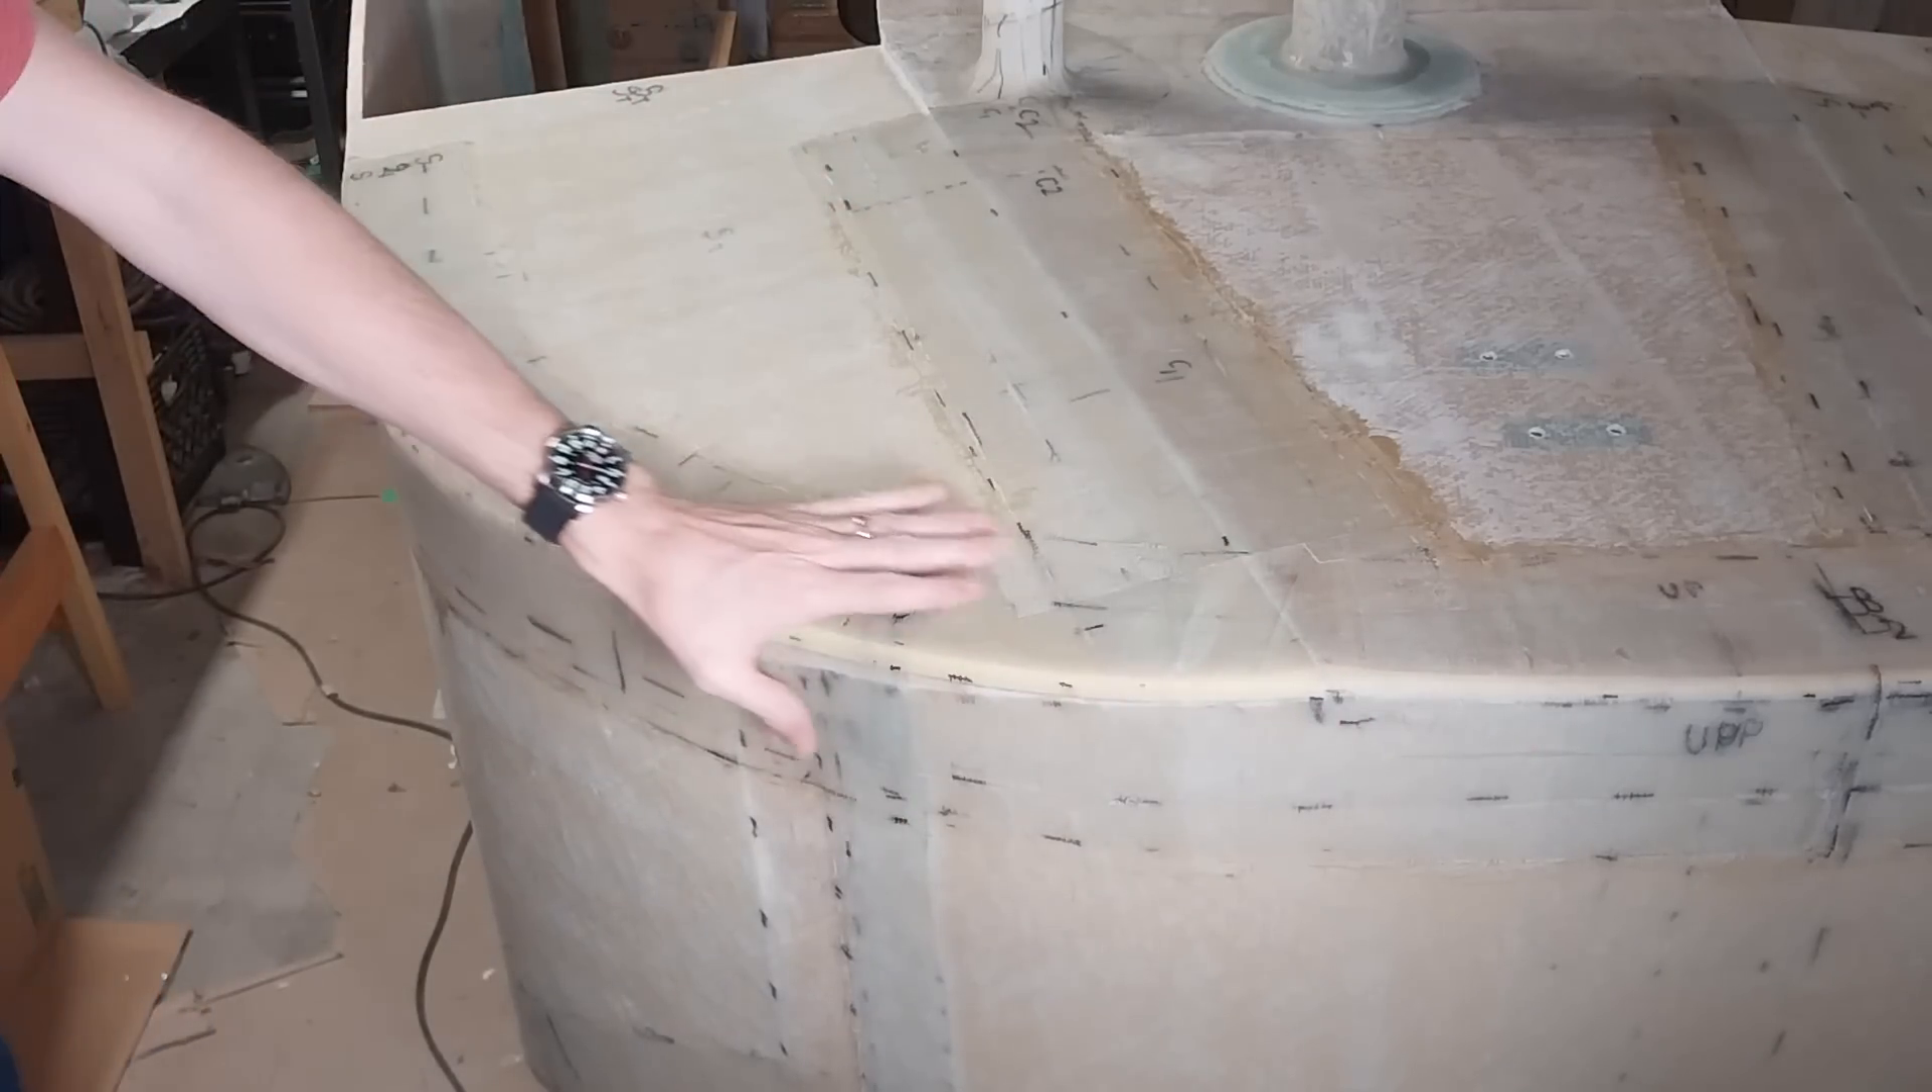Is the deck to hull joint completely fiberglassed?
Yes.